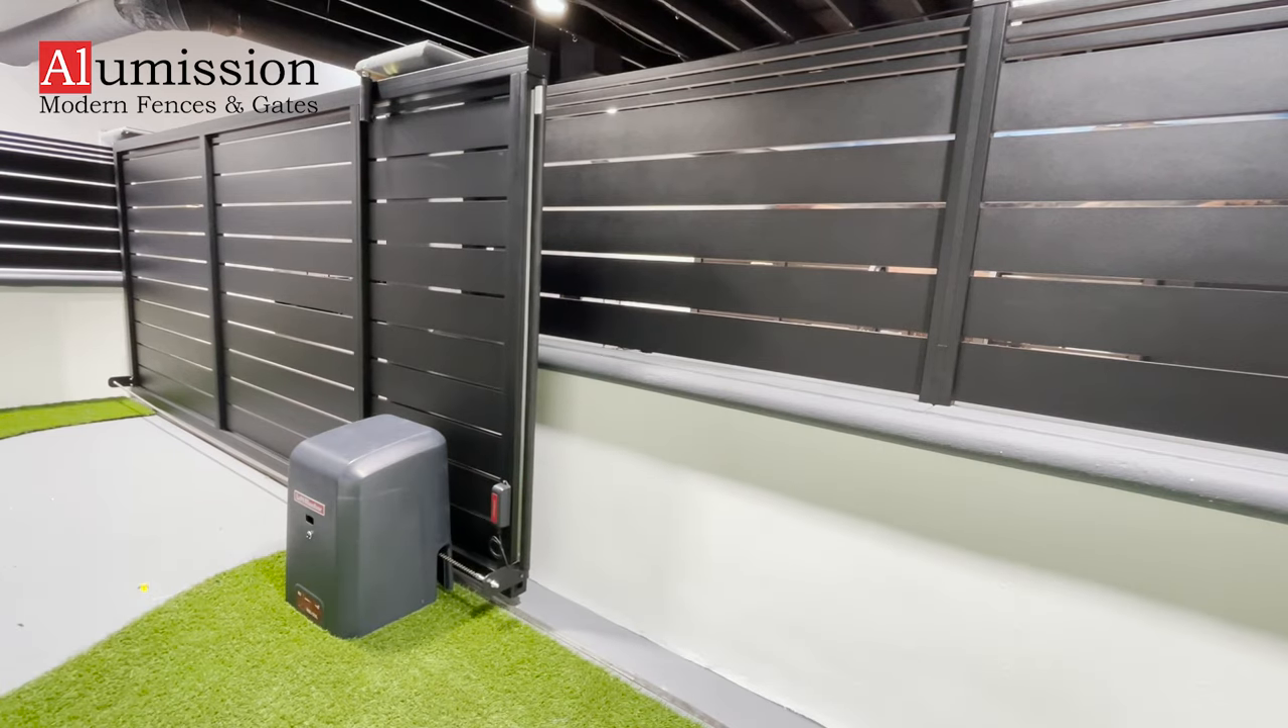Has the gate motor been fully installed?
Yes.